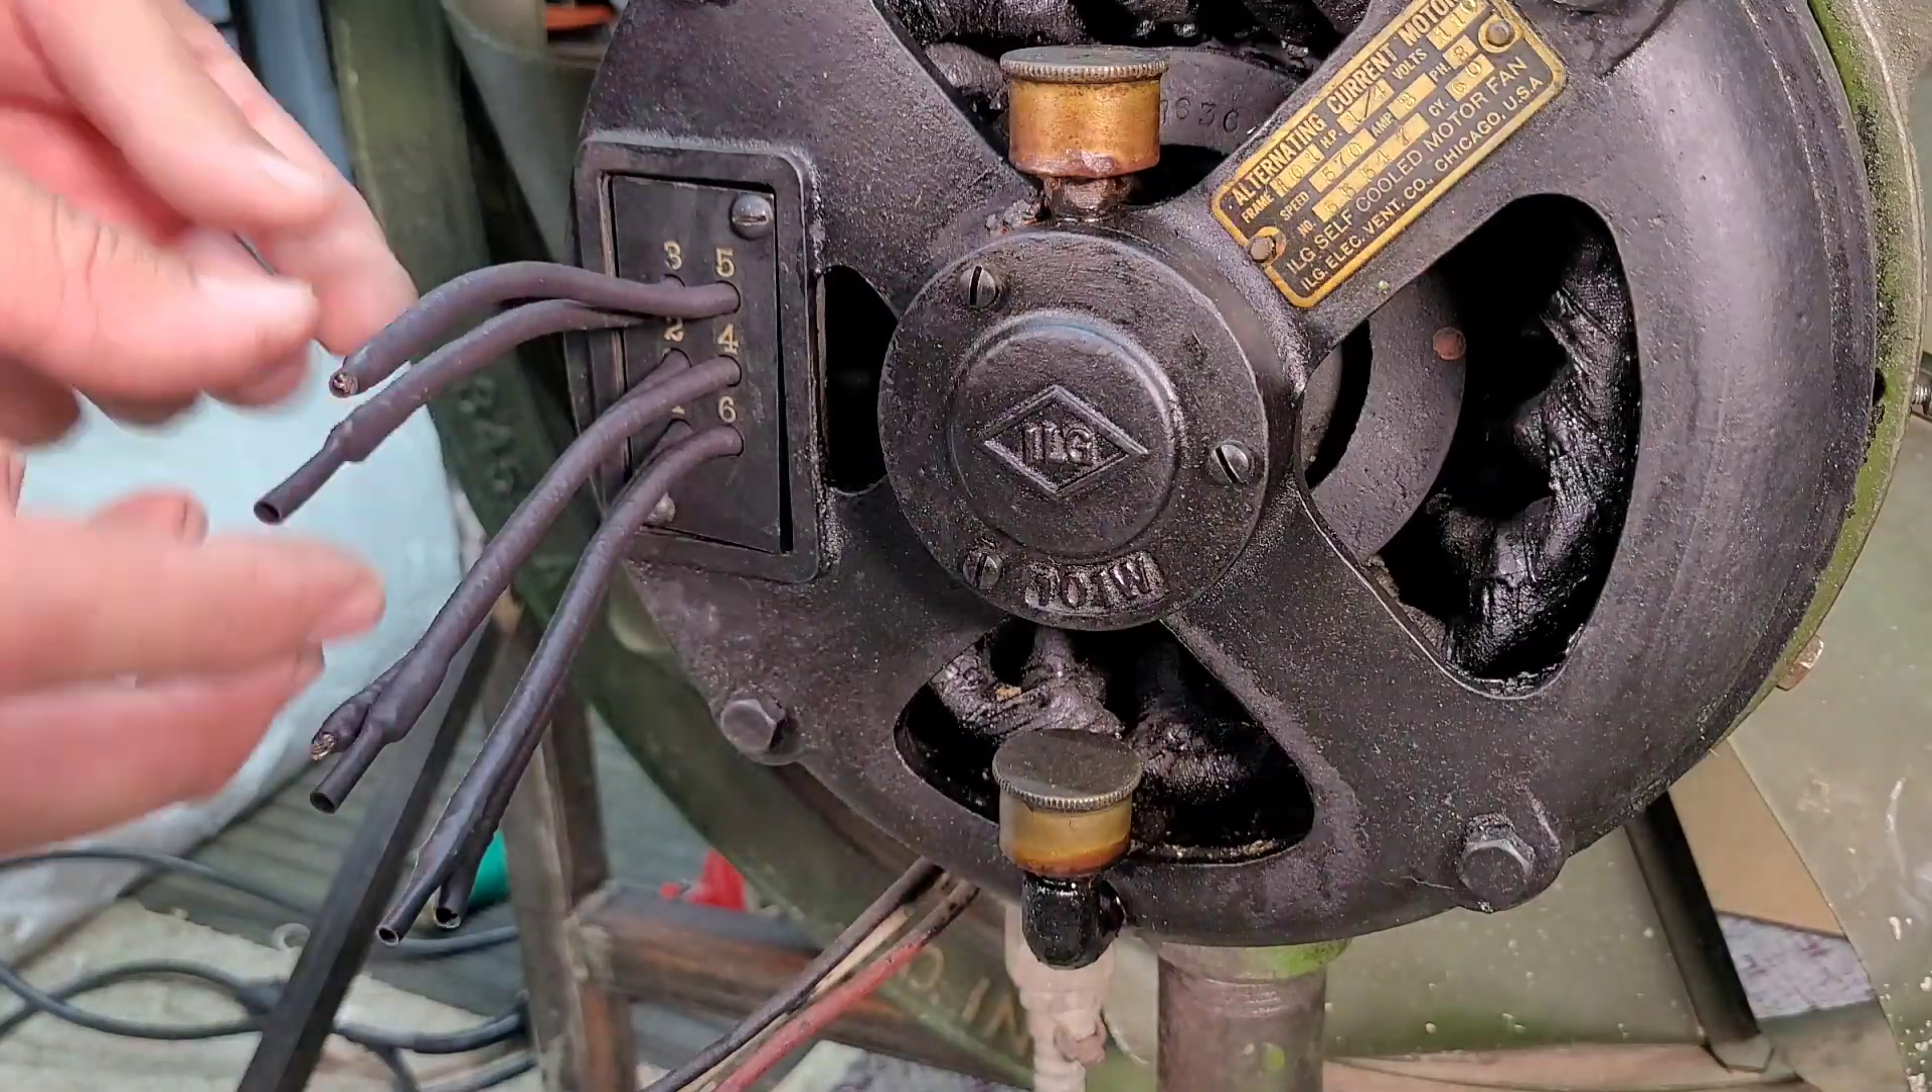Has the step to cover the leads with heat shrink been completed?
Yes.